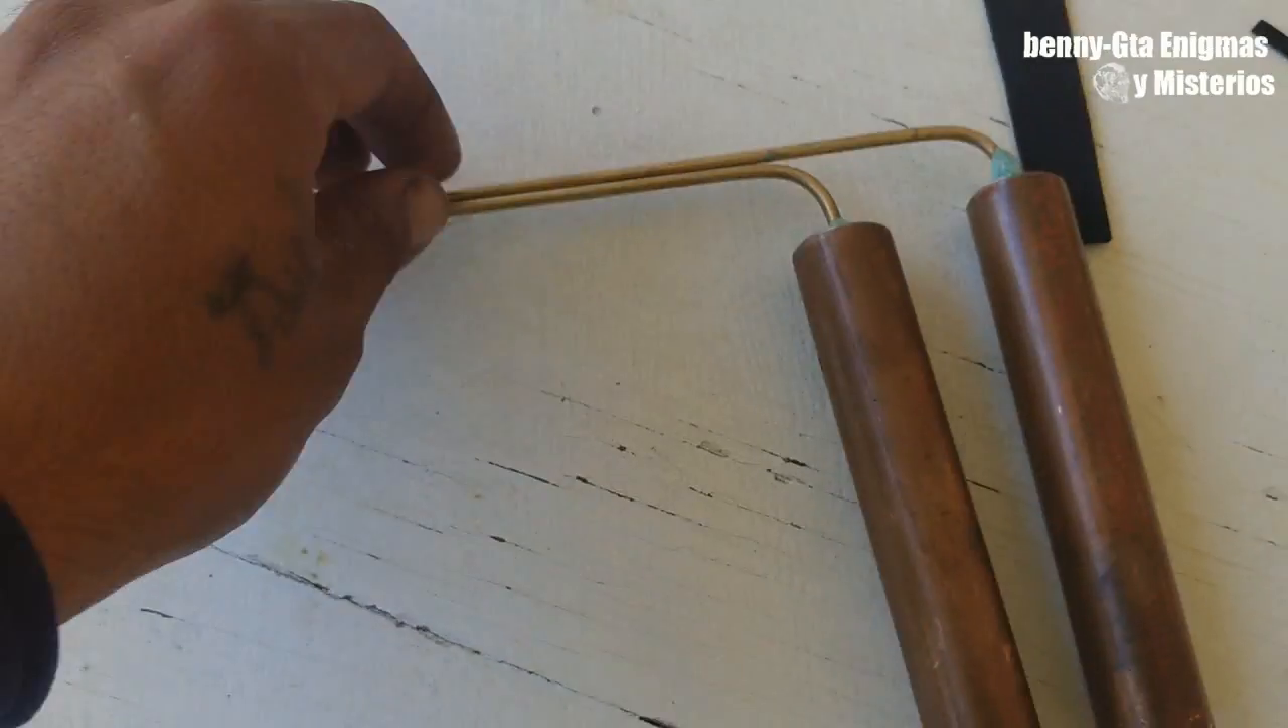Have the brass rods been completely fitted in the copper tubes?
Yes.